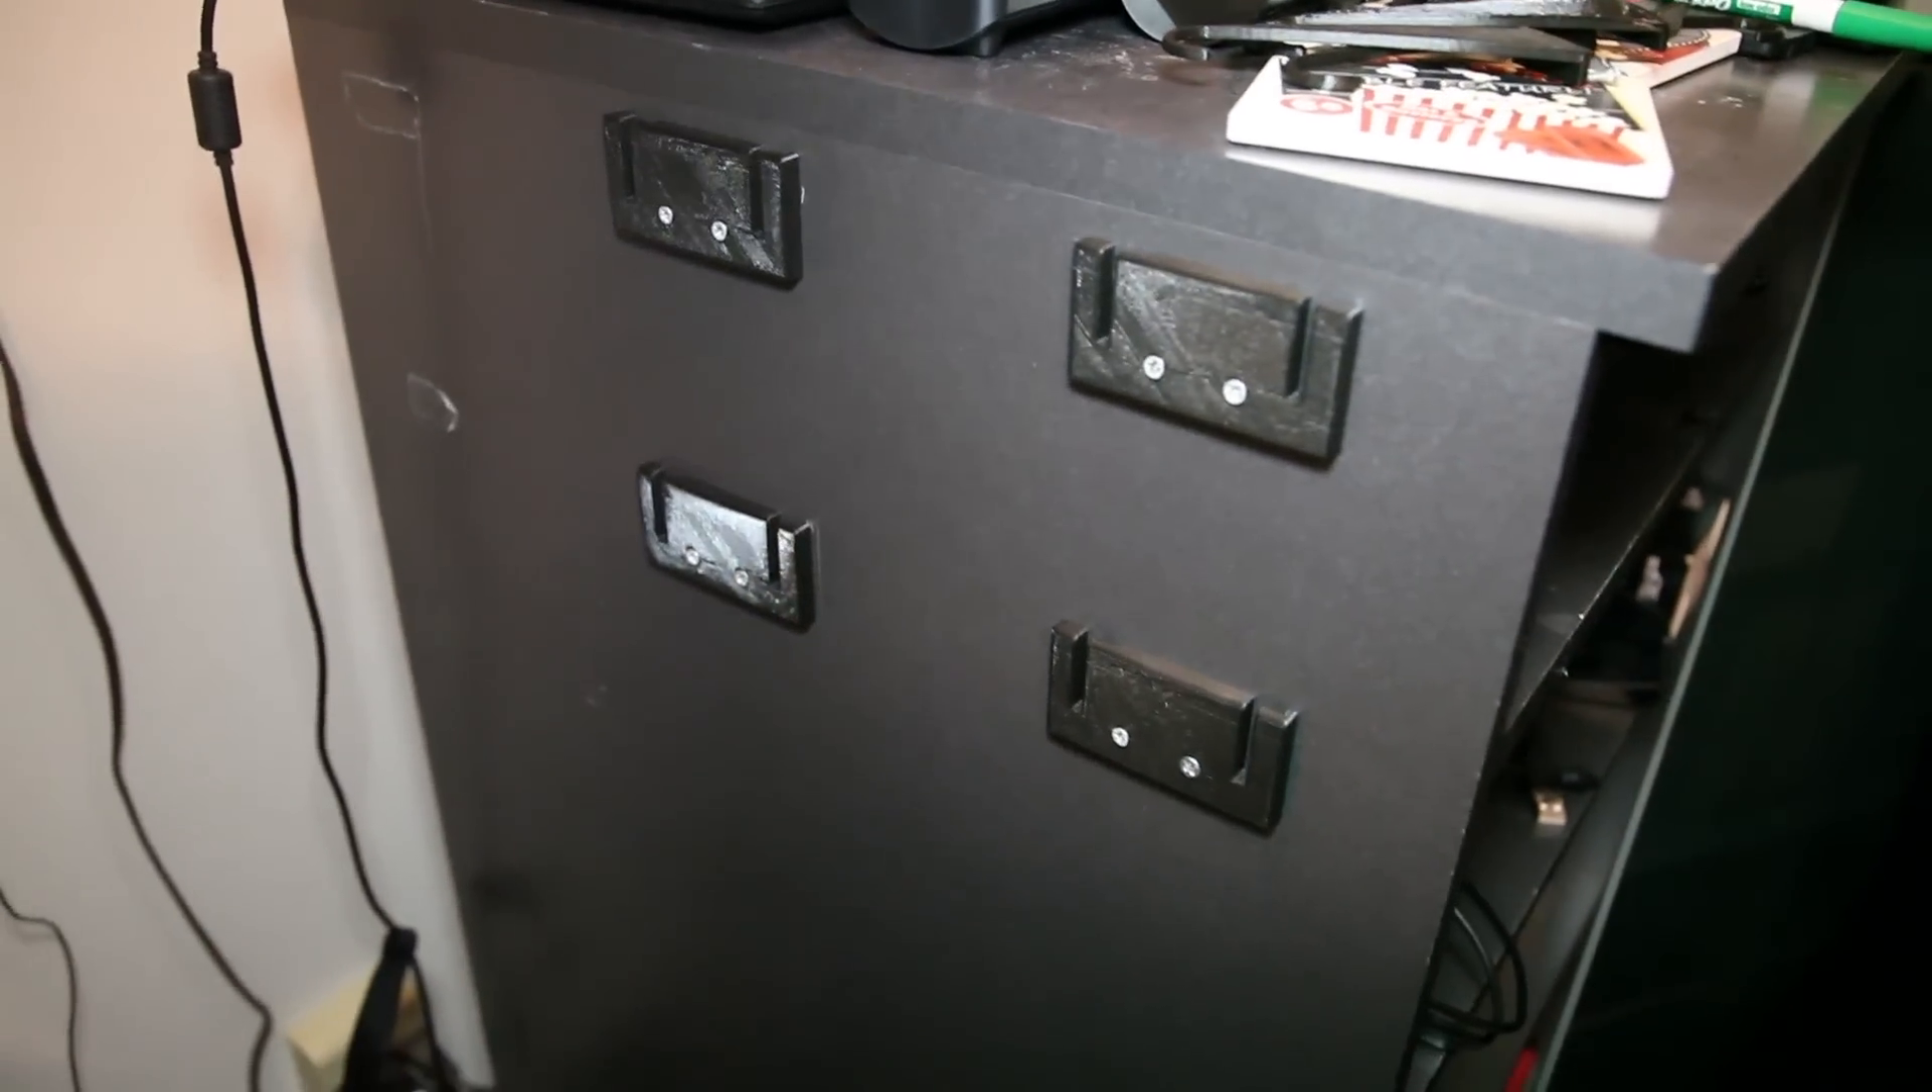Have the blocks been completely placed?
Yes.